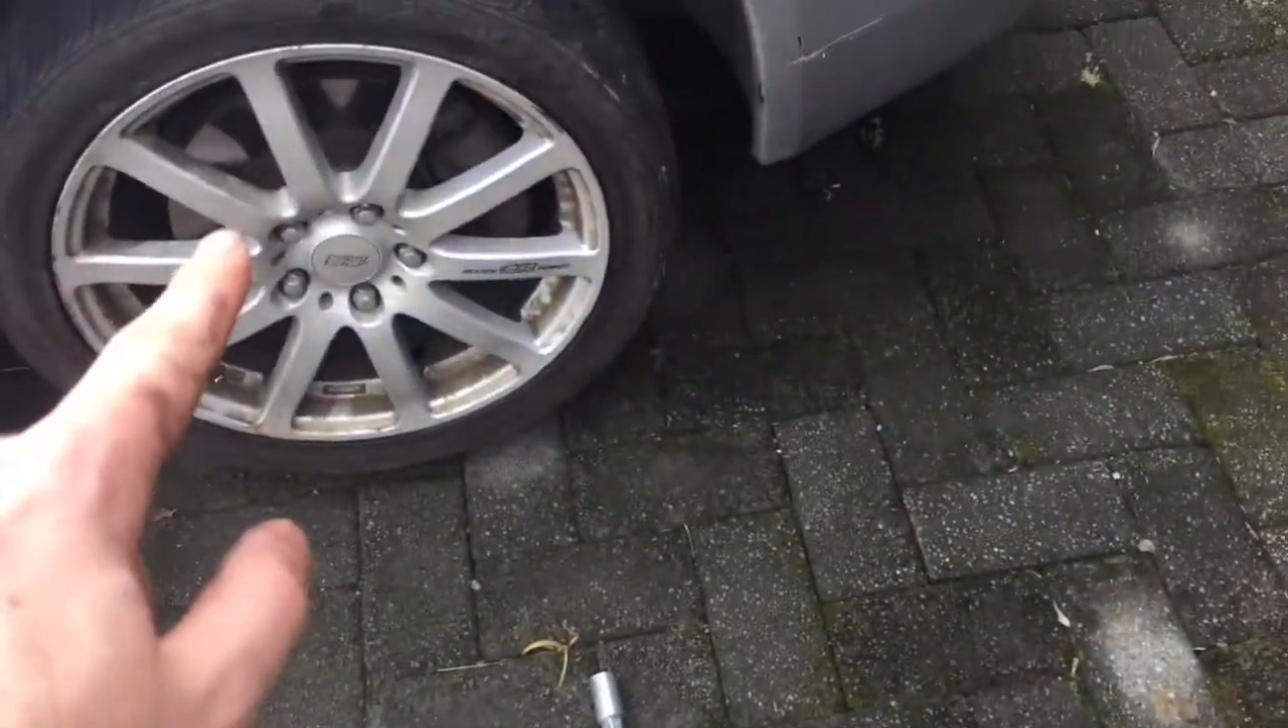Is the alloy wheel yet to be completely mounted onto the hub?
No.